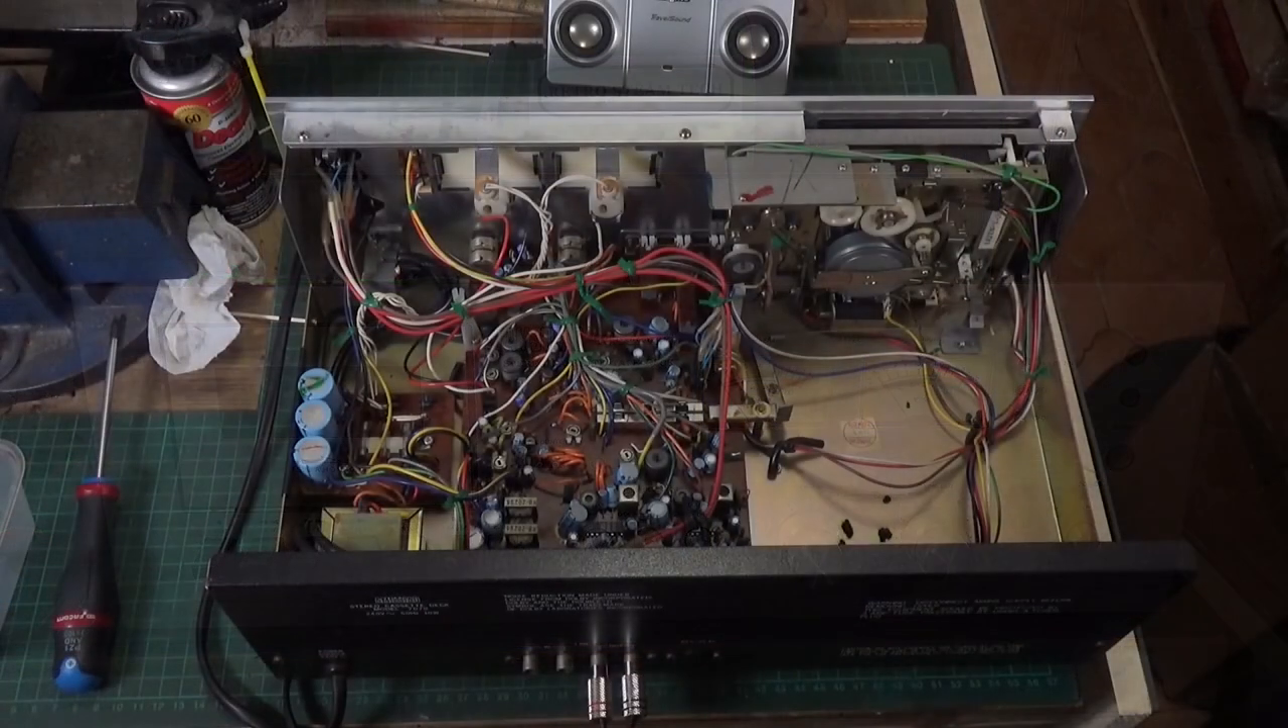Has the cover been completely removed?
Yes.